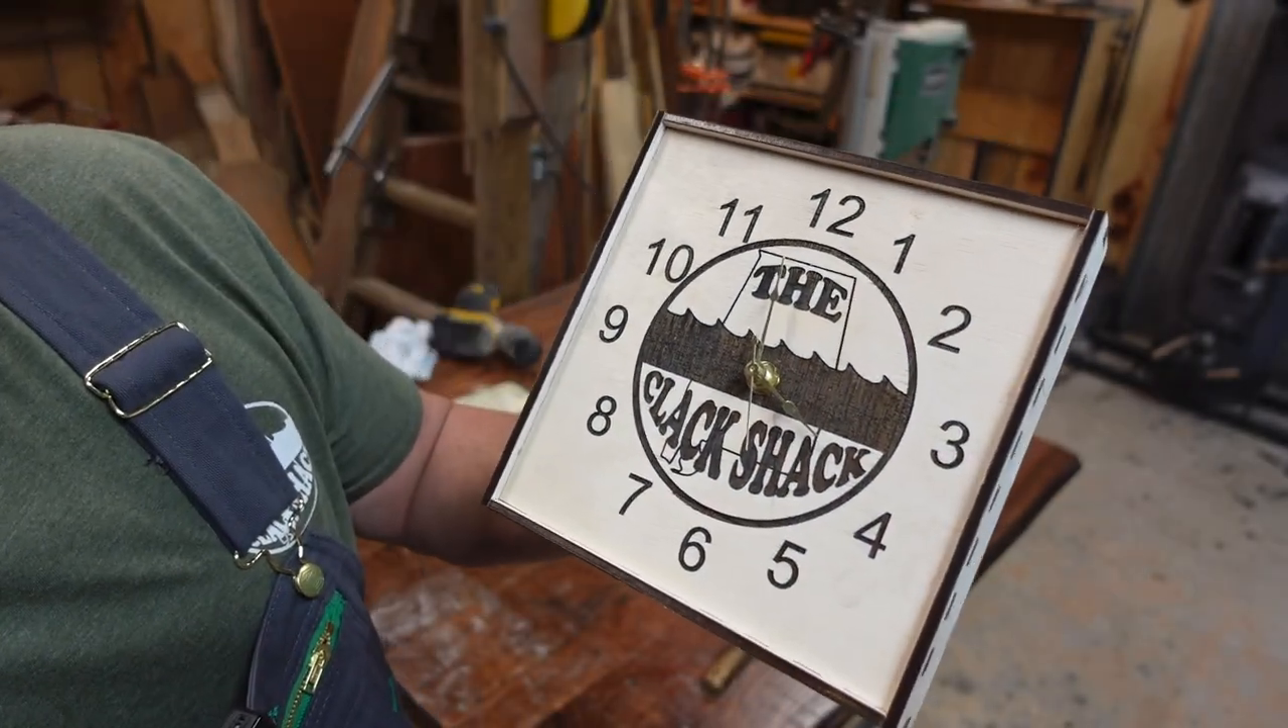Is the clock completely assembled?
Yes.